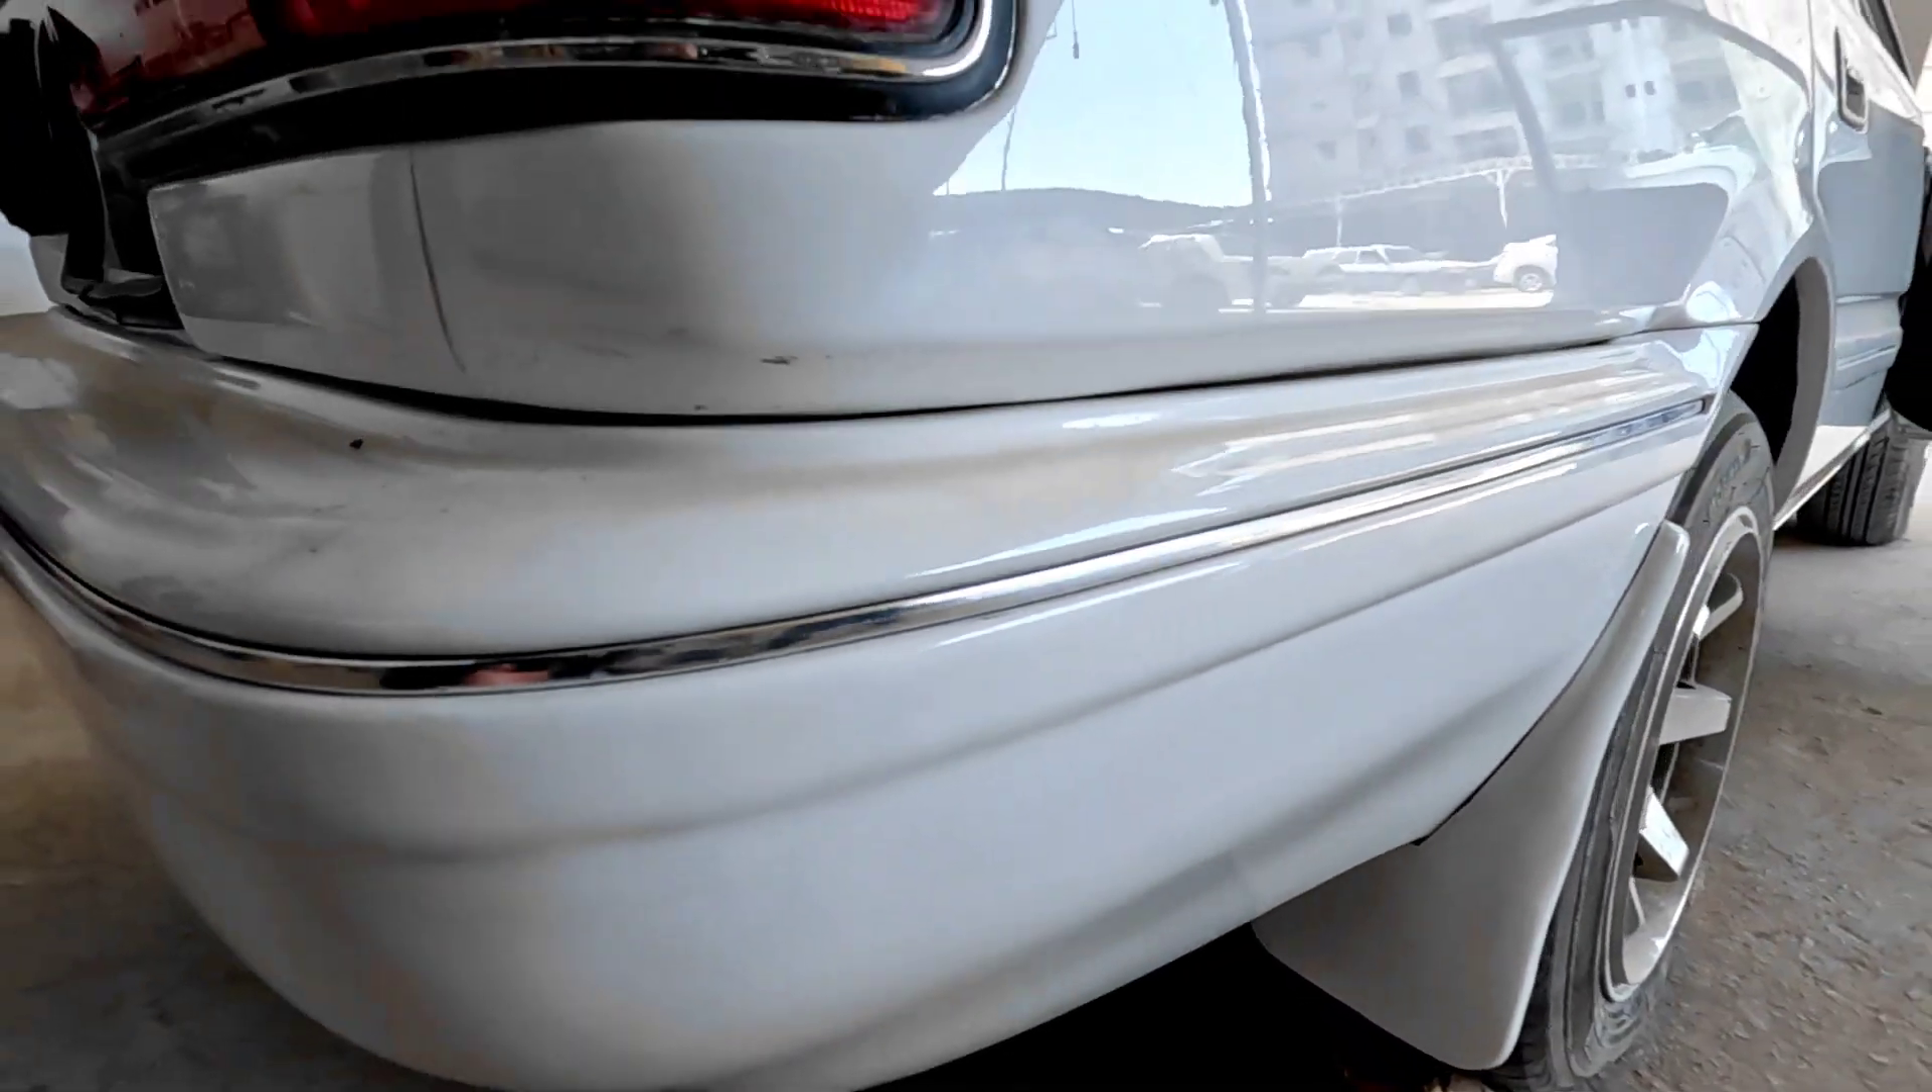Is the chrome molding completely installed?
Yes.